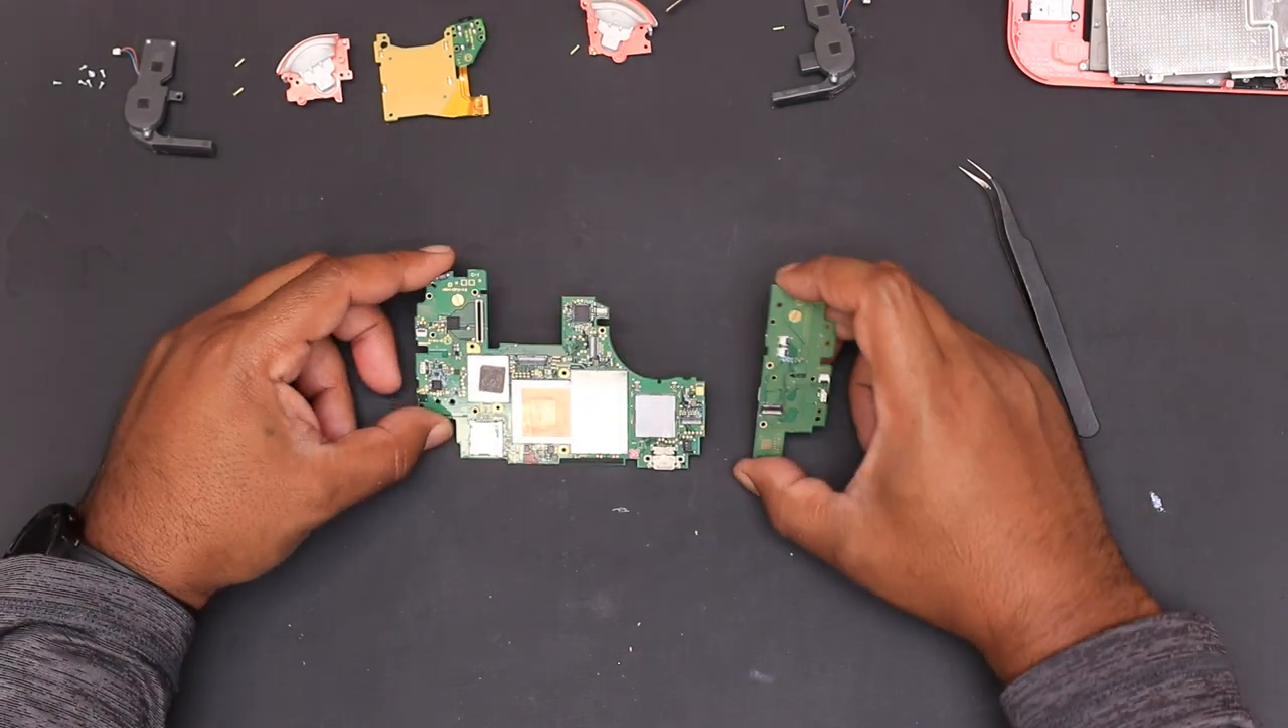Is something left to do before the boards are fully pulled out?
No.